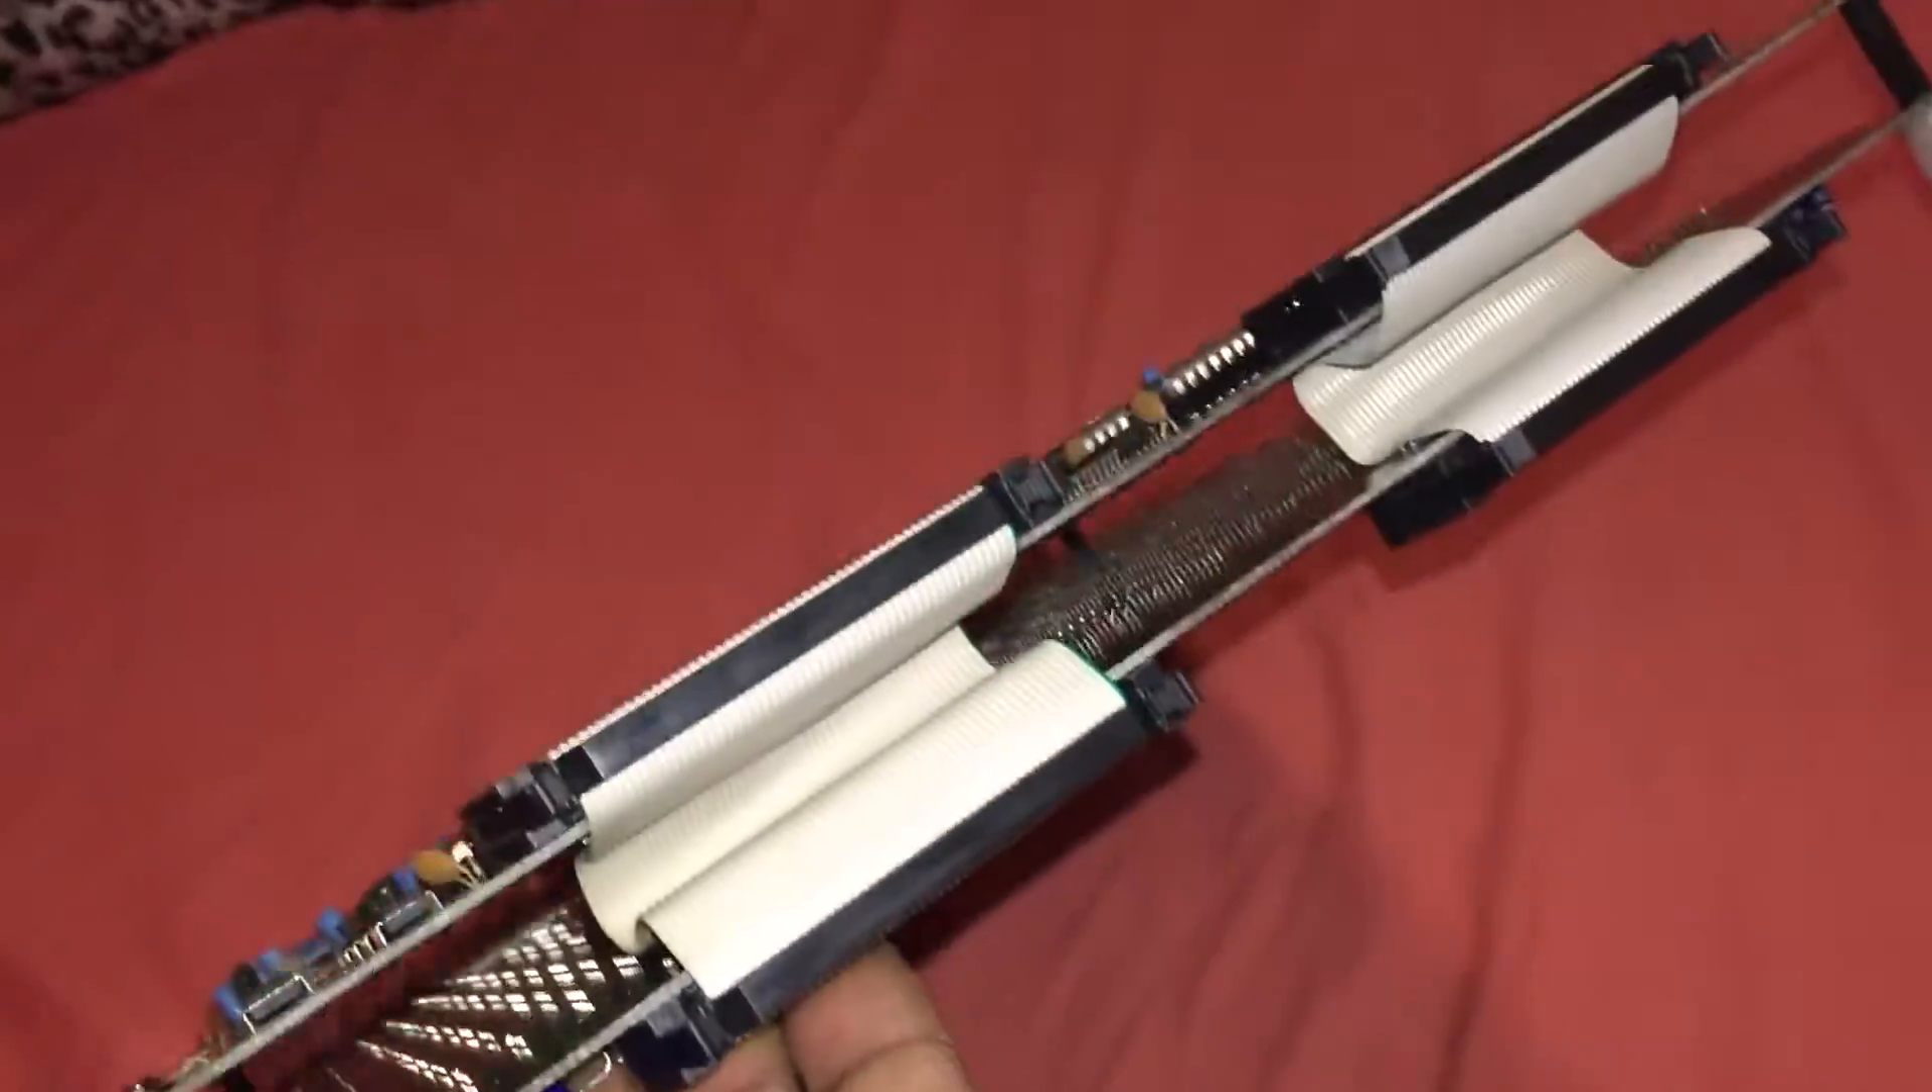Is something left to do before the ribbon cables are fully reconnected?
No.